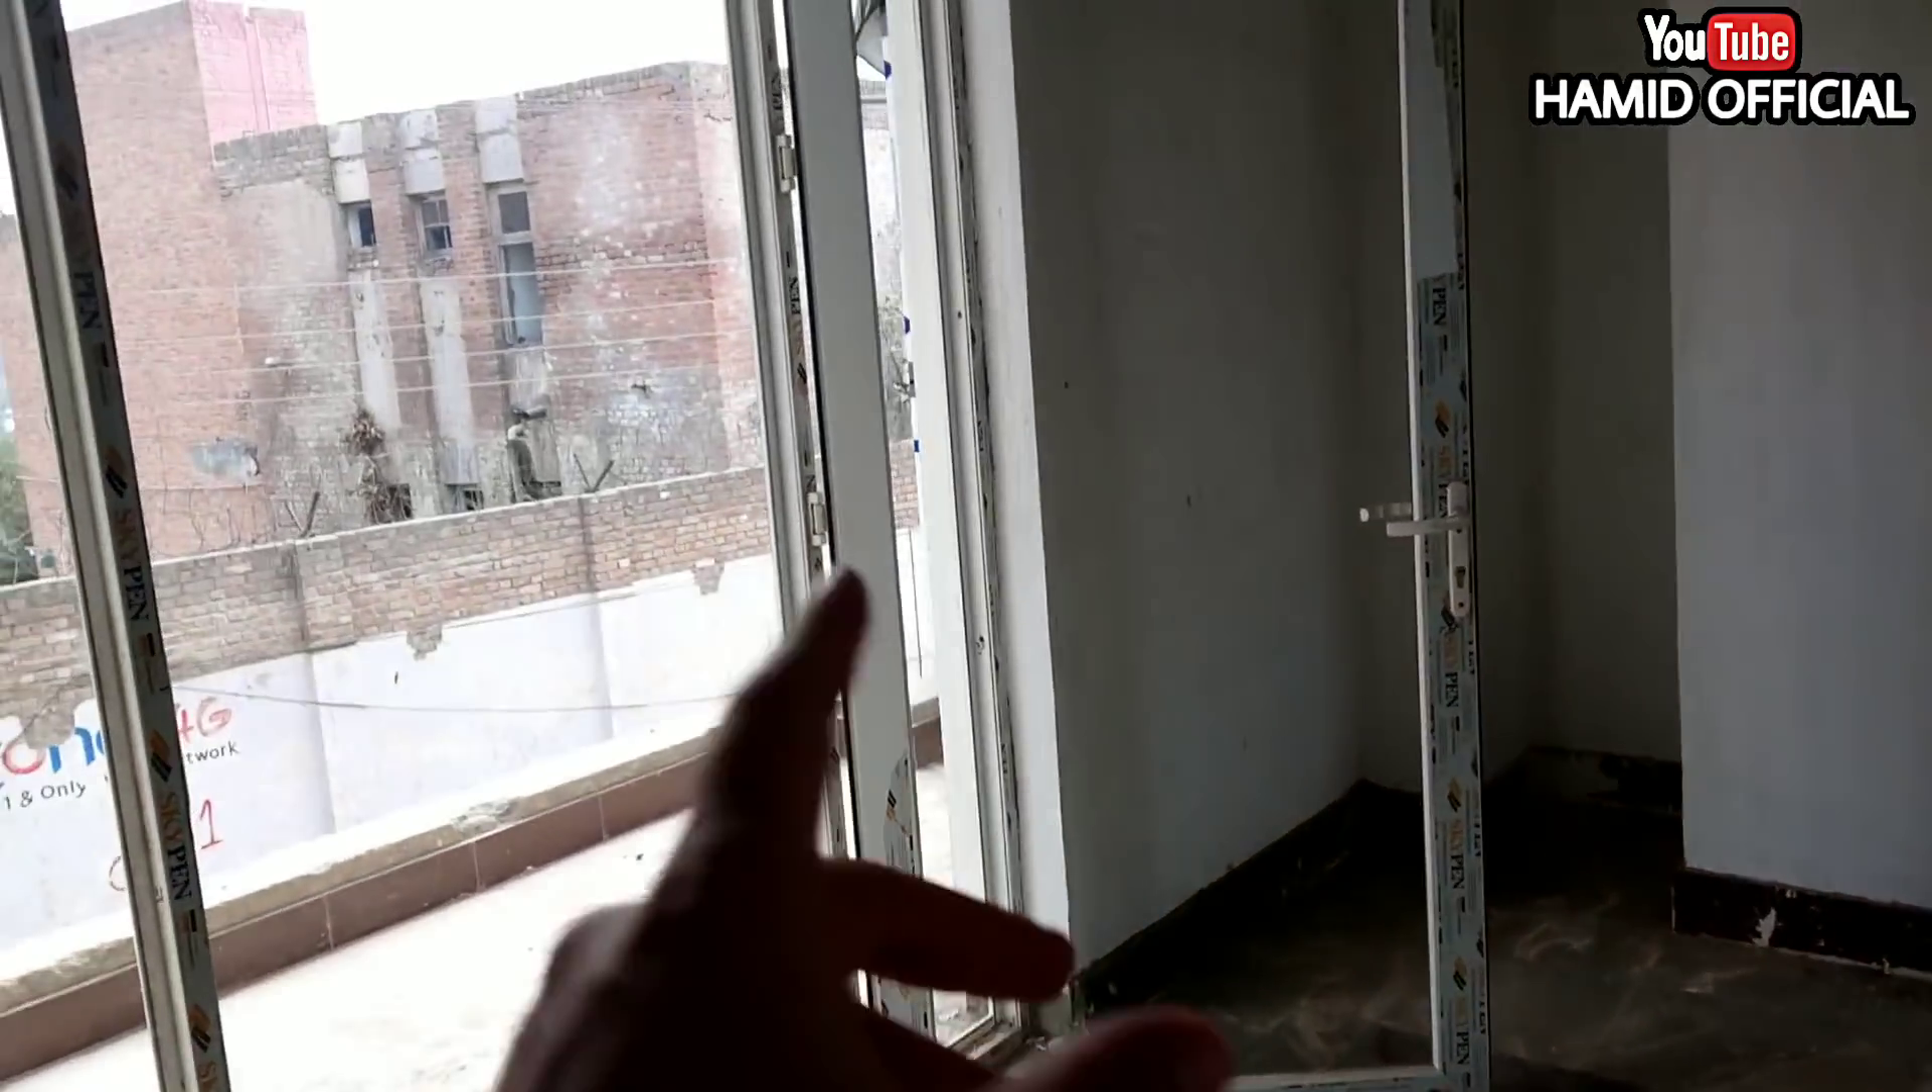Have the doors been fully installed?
Yes.